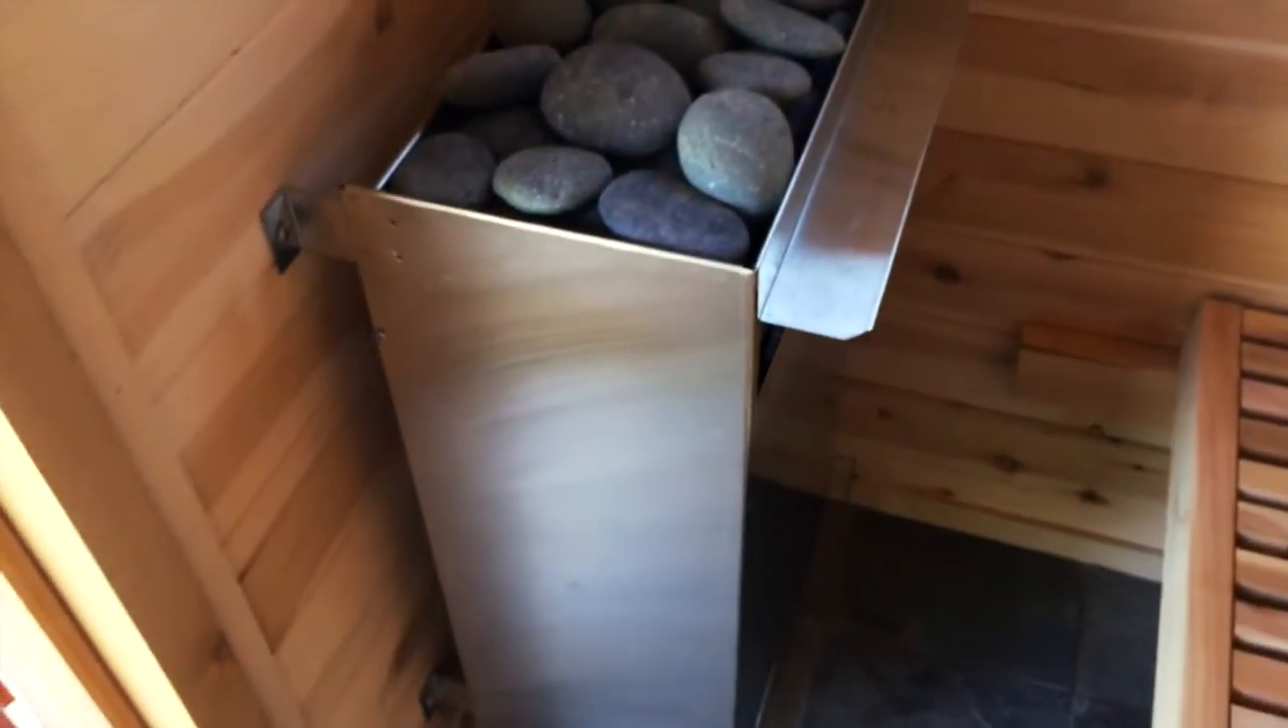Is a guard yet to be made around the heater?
Yes.